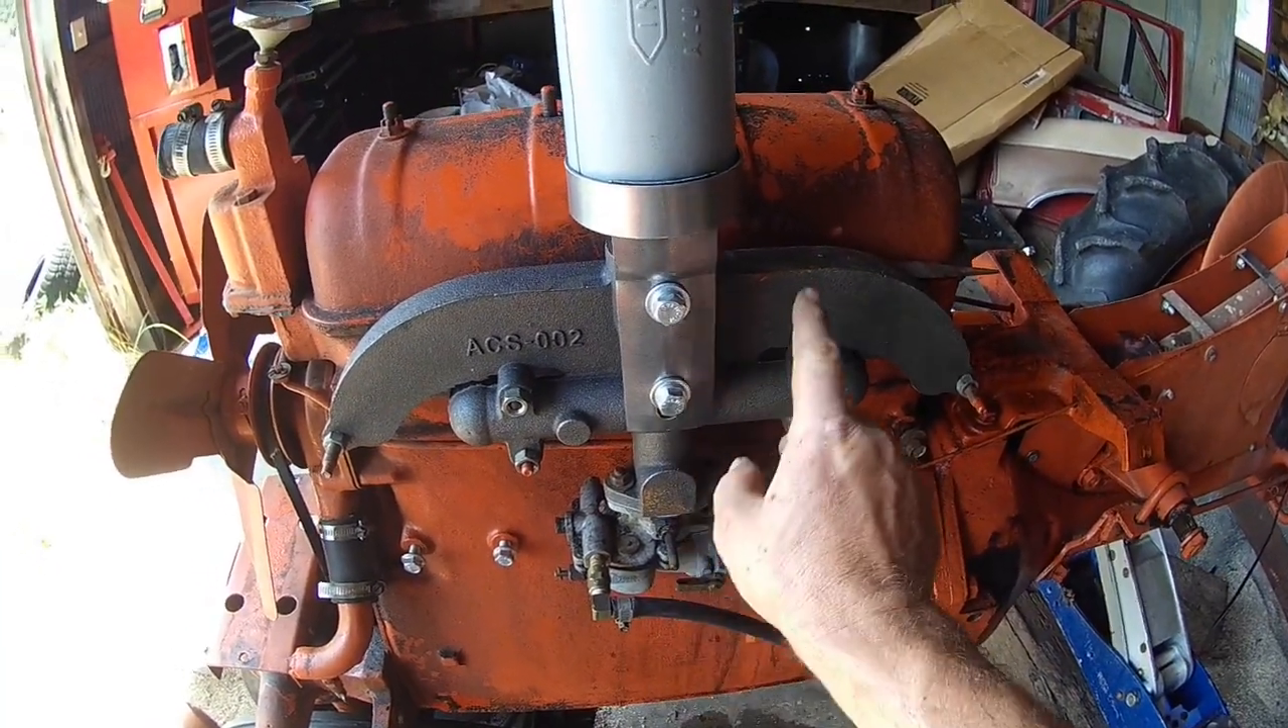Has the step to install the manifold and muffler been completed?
Yes.